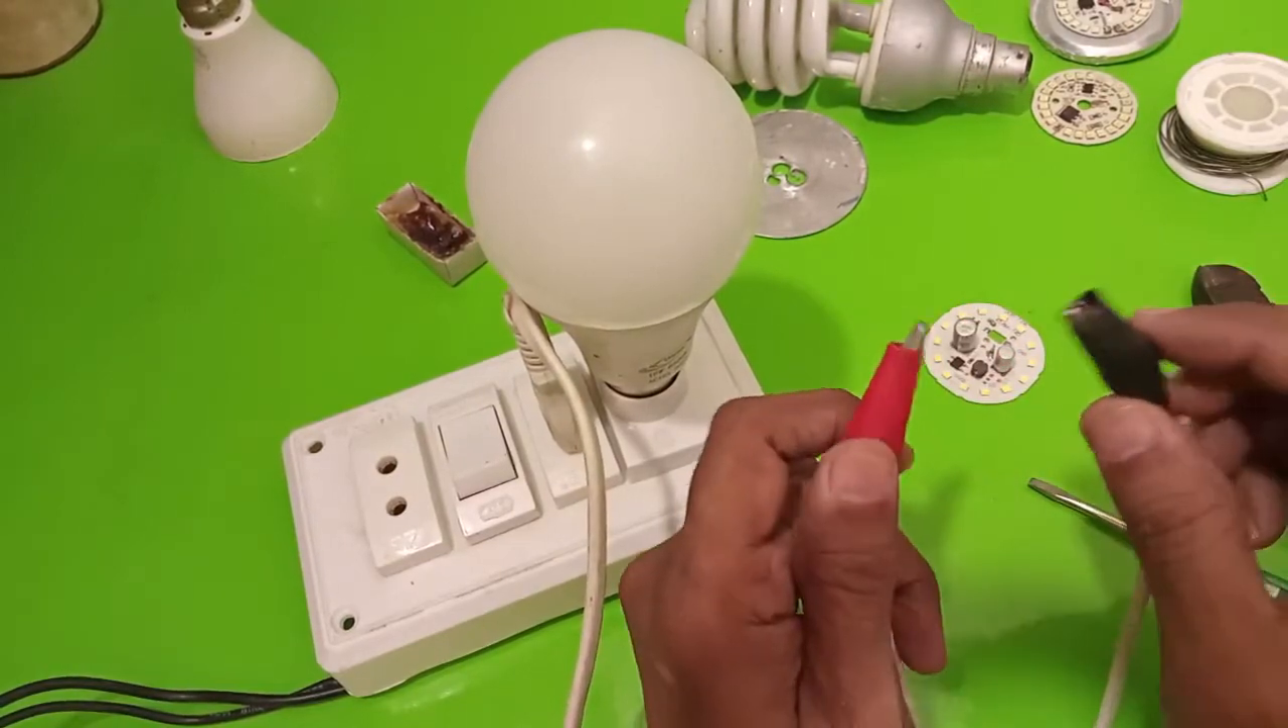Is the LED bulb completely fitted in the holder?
Yes.